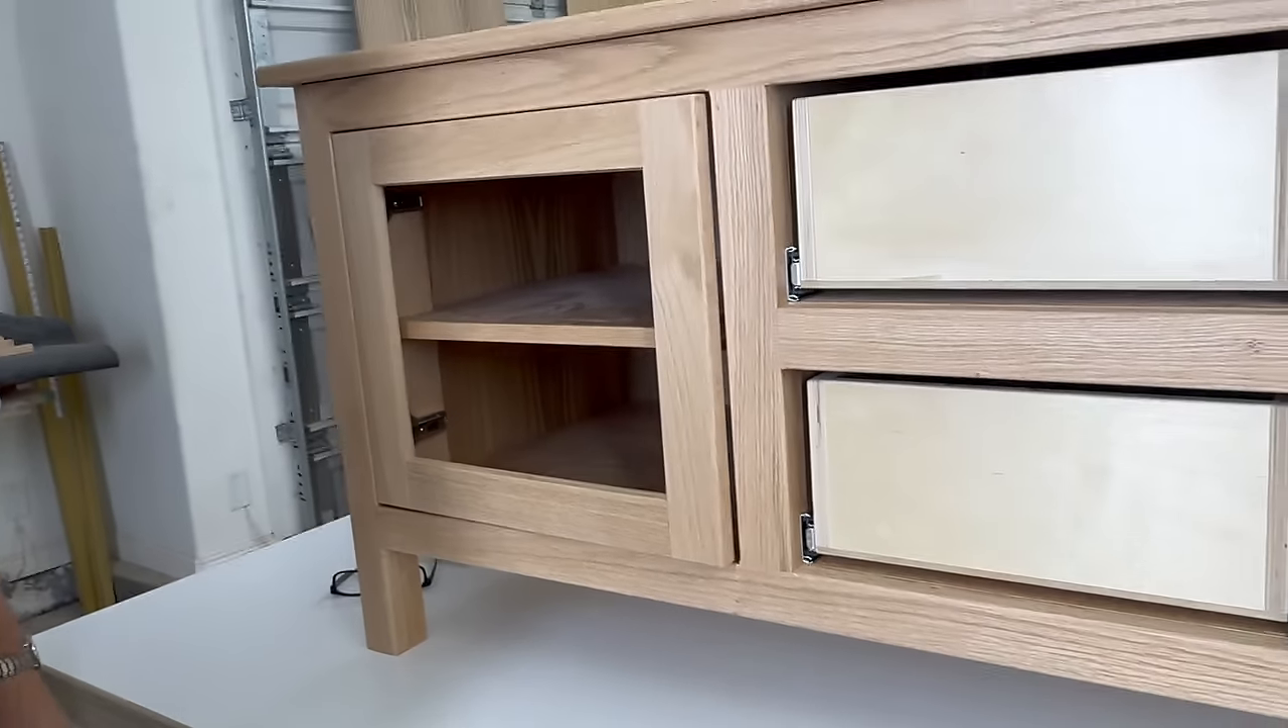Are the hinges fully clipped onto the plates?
Yes.